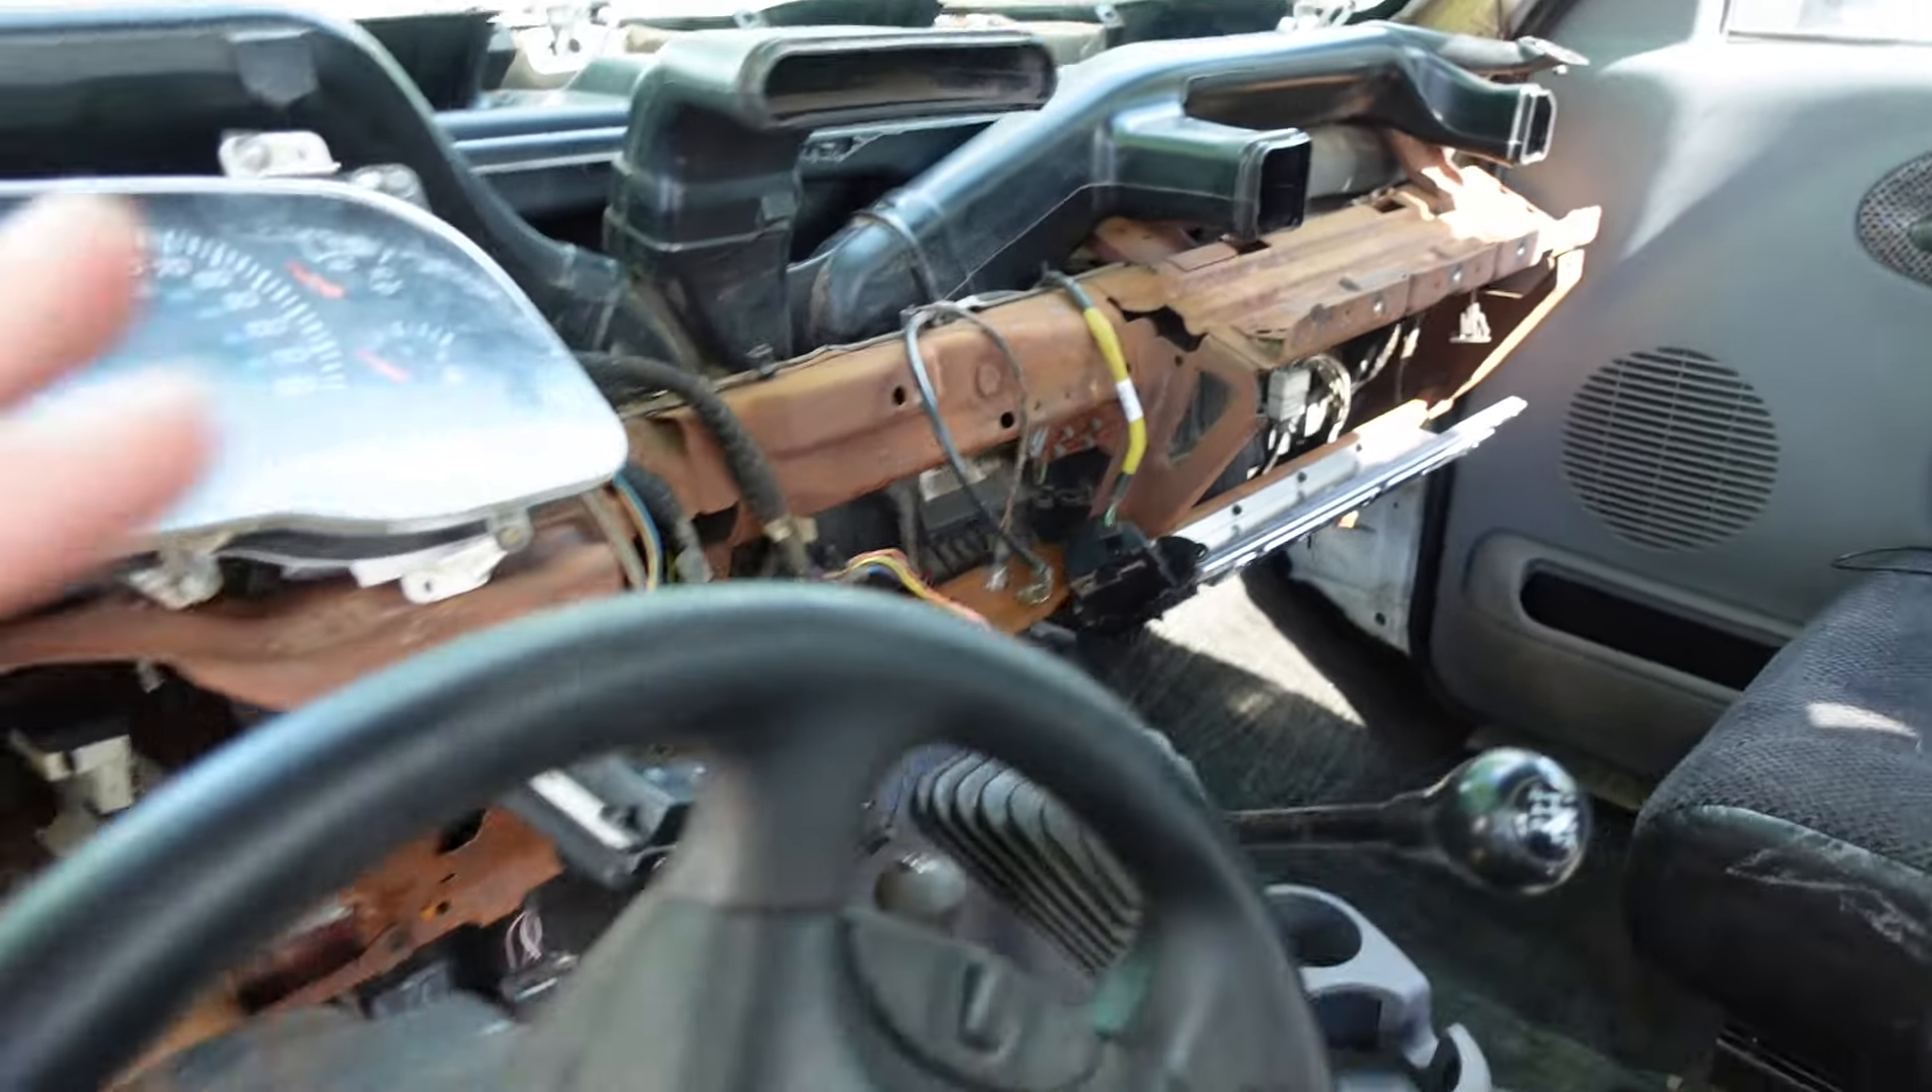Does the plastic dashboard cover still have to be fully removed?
No.